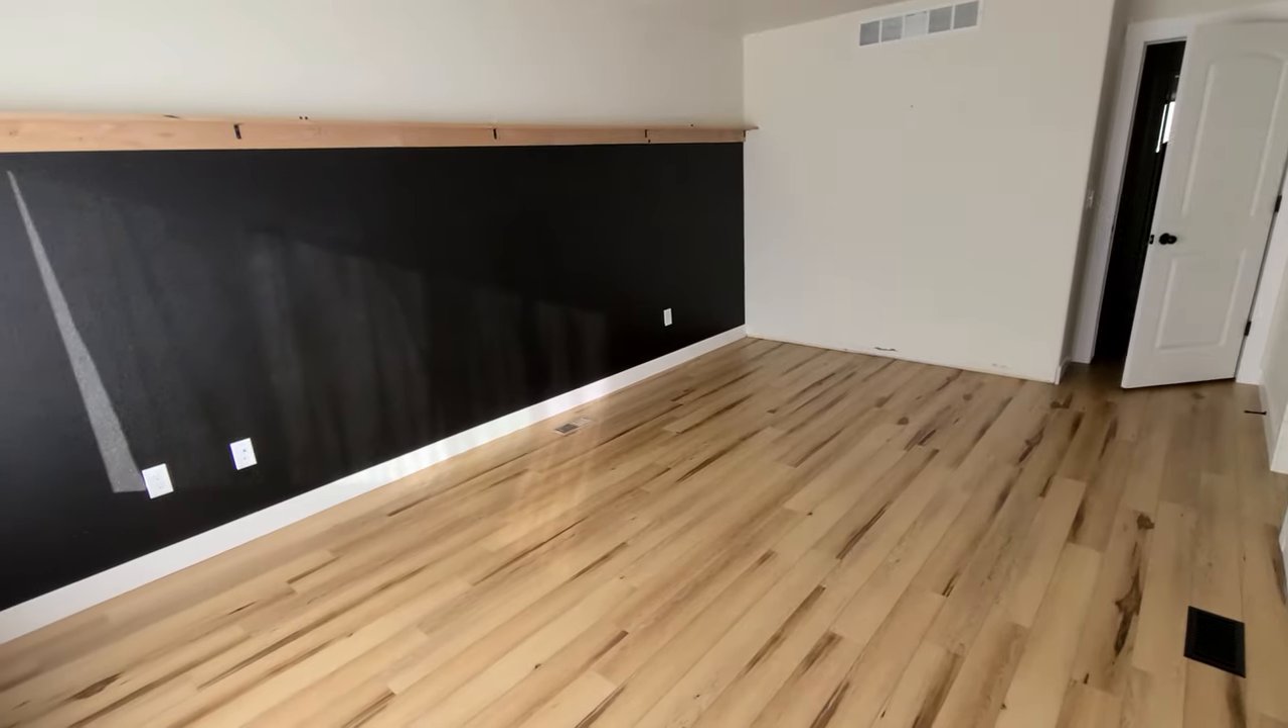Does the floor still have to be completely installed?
No.